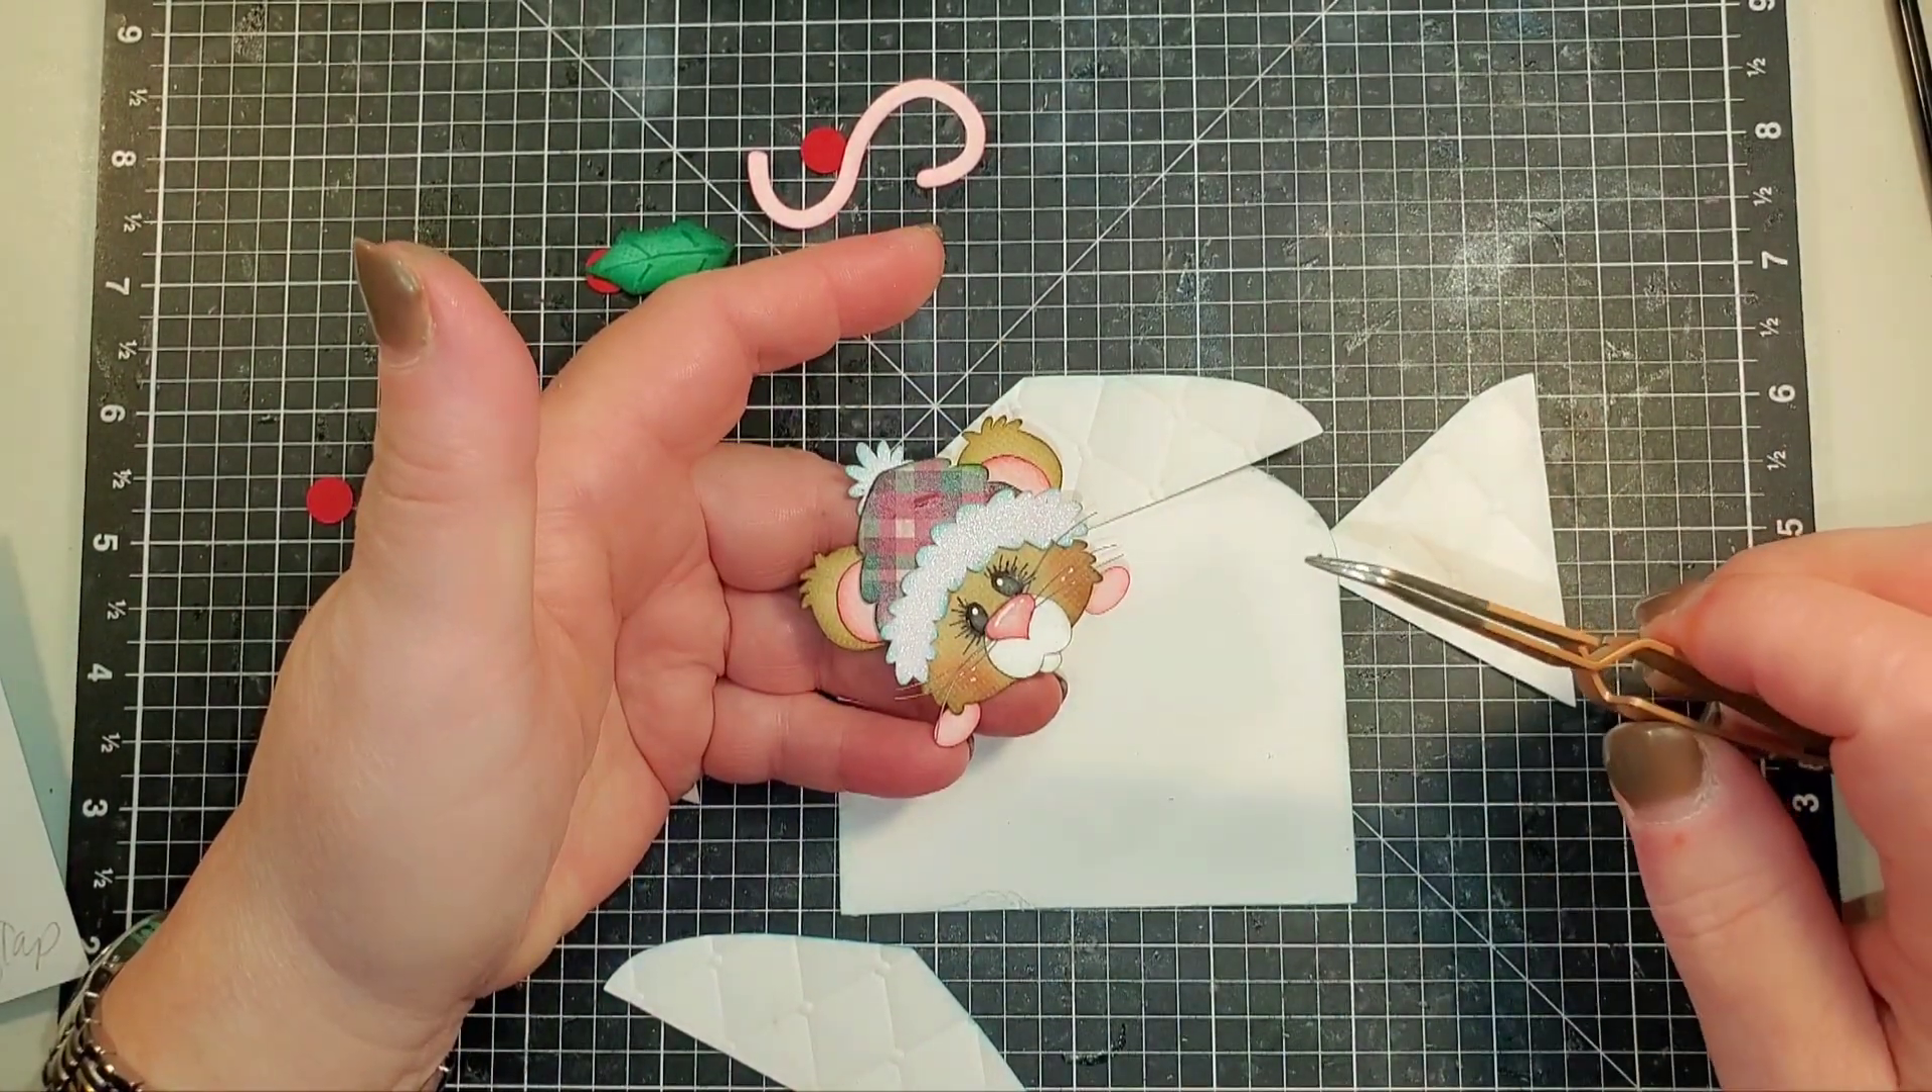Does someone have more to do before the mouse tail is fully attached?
Yes.